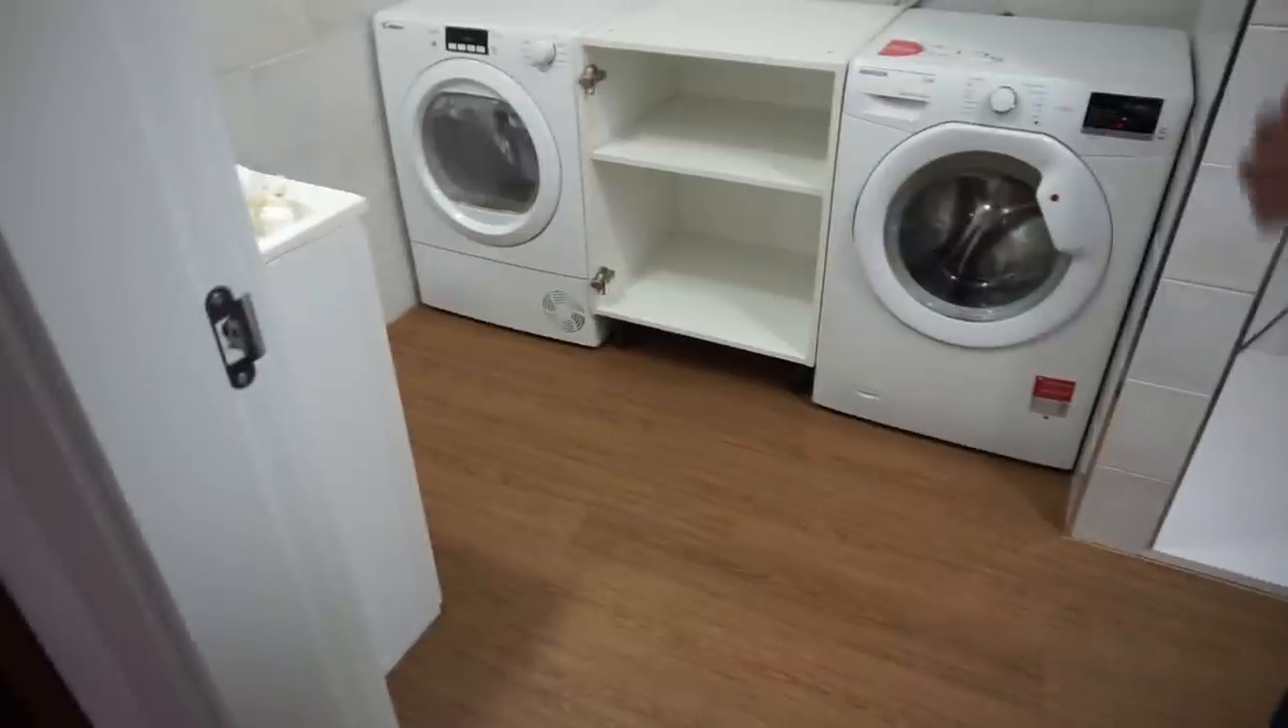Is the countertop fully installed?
No.